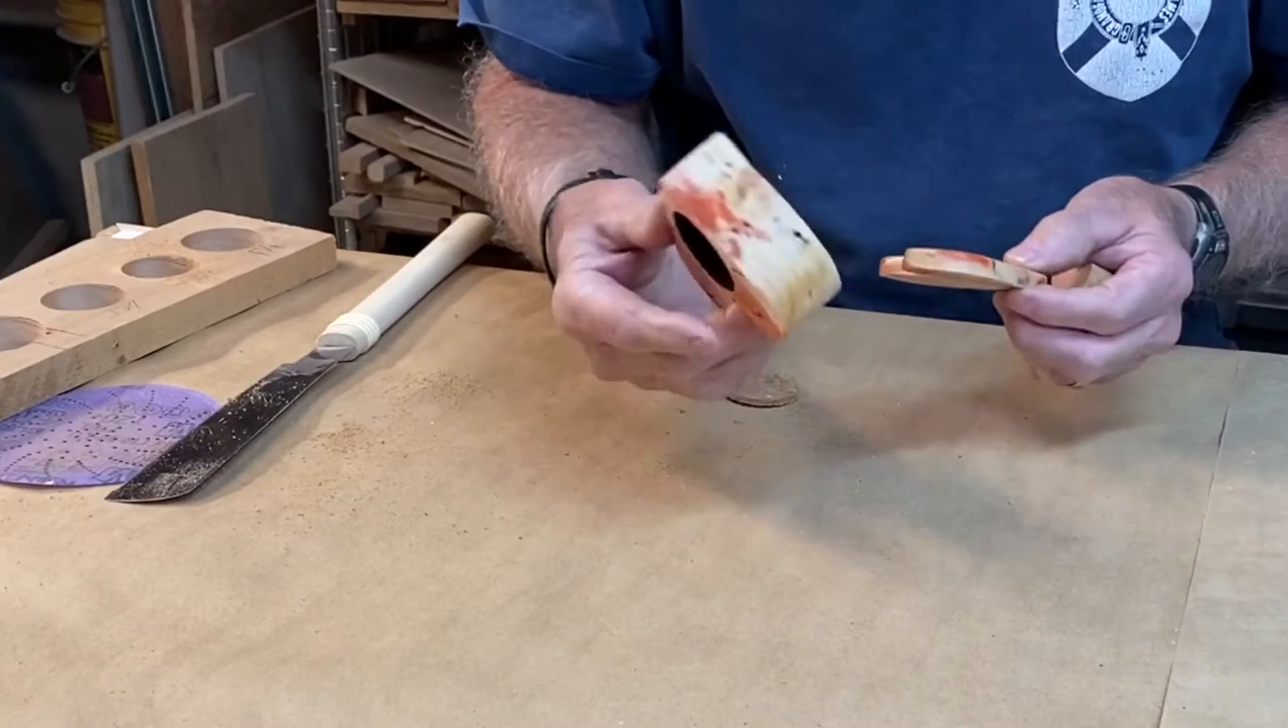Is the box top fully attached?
No.